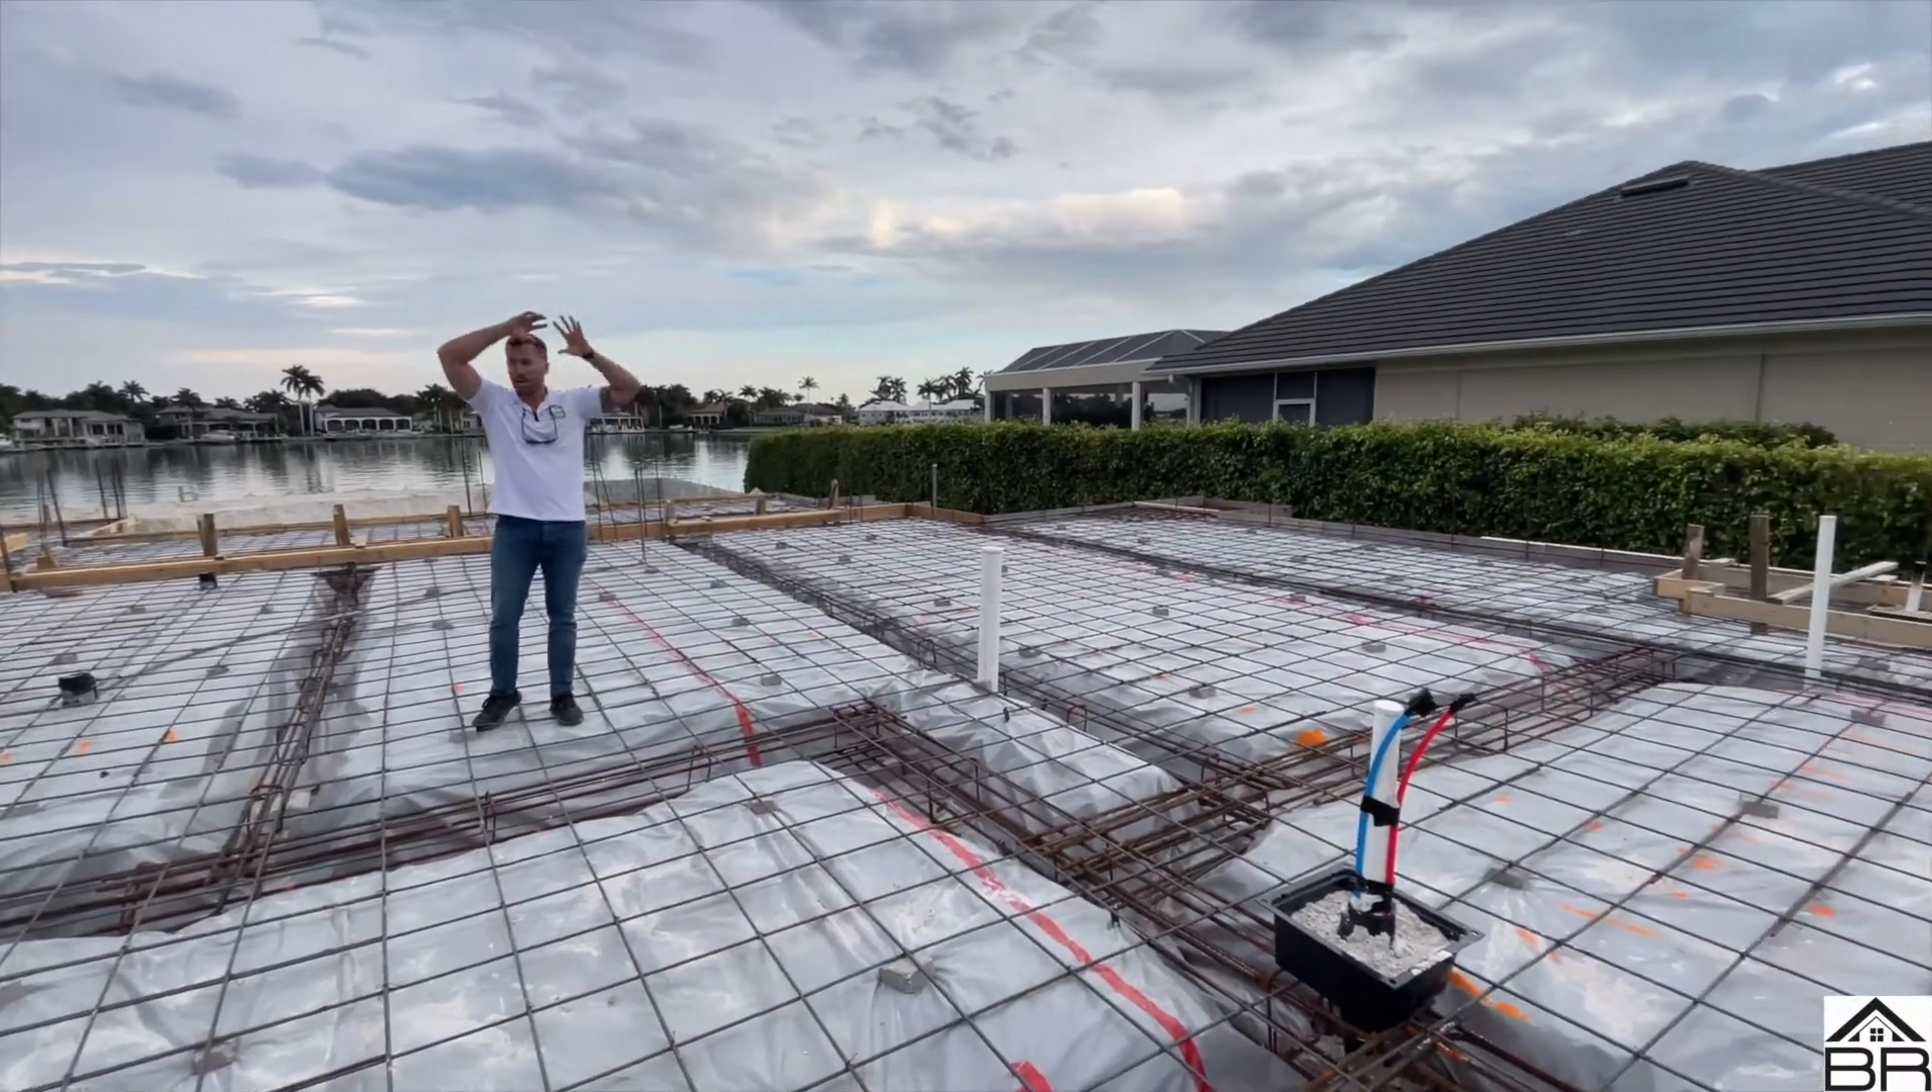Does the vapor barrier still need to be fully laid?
No.